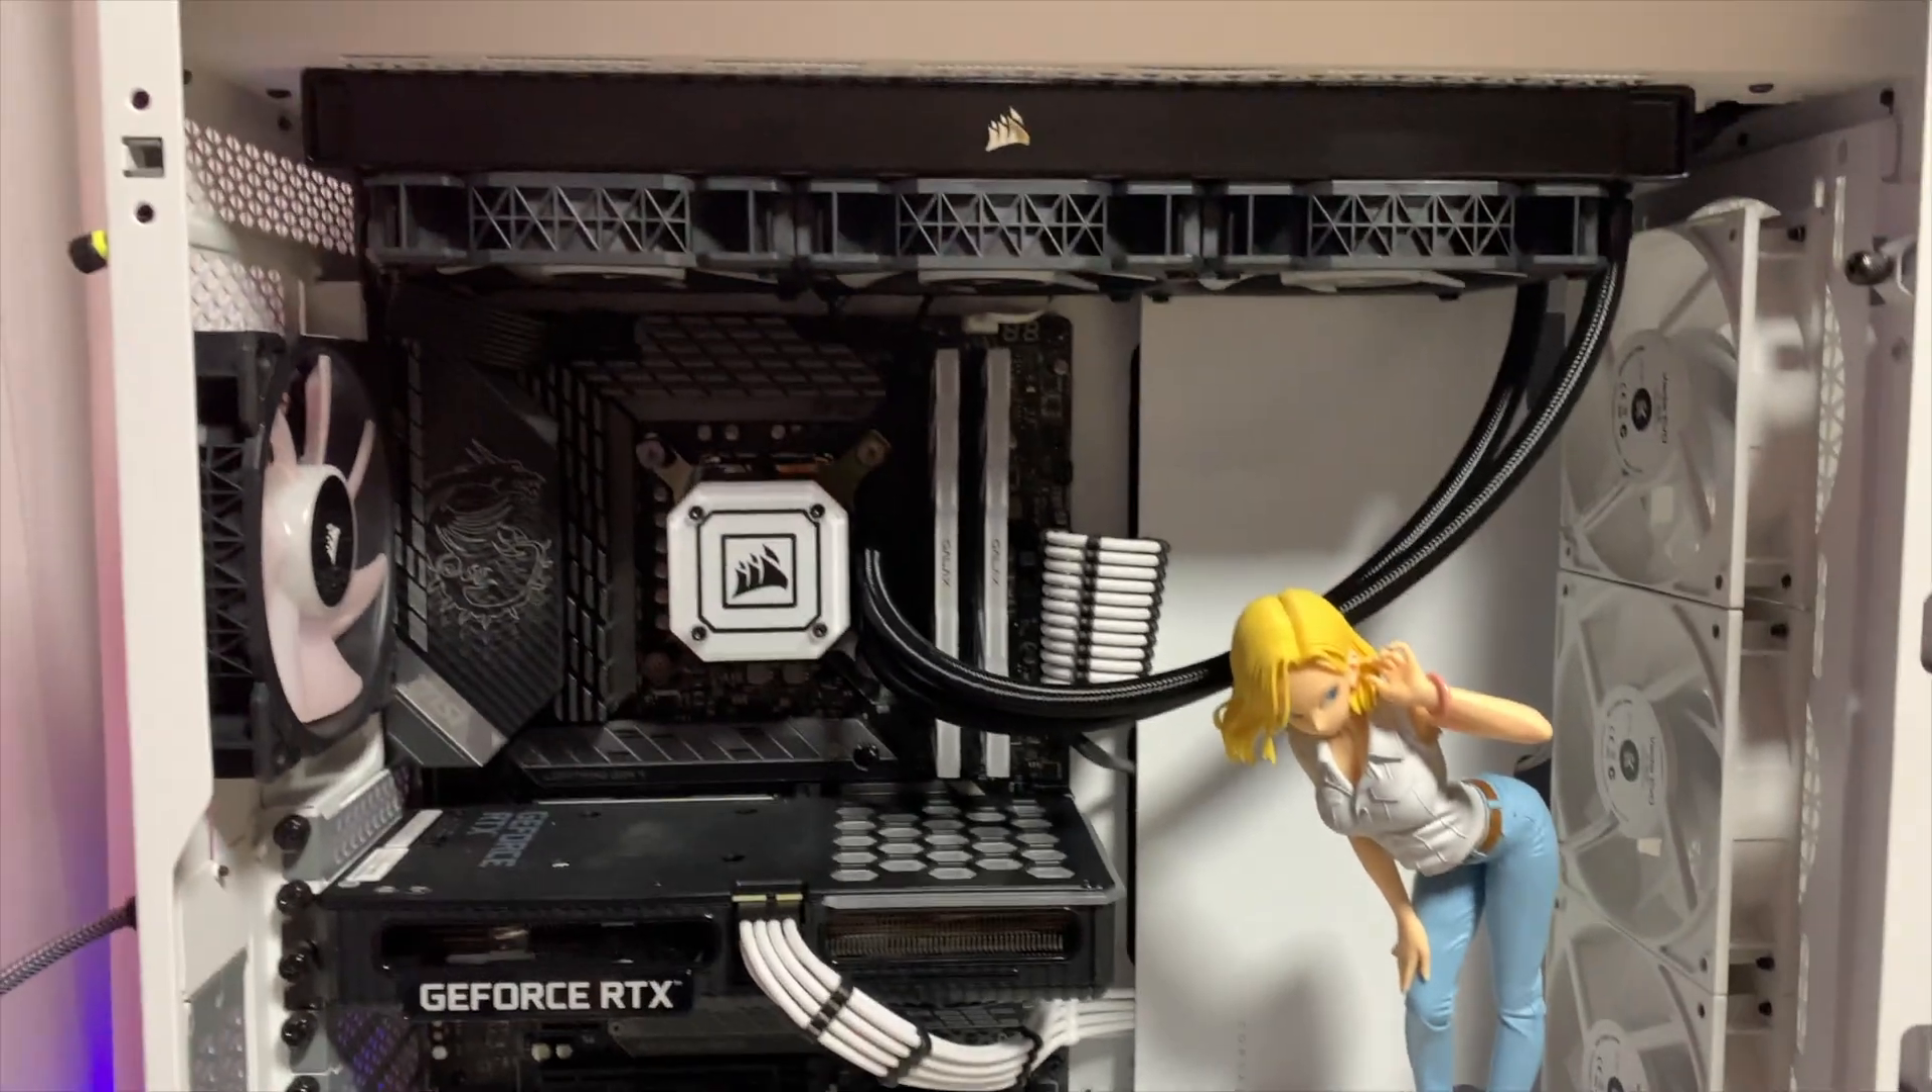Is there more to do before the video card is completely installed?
No.